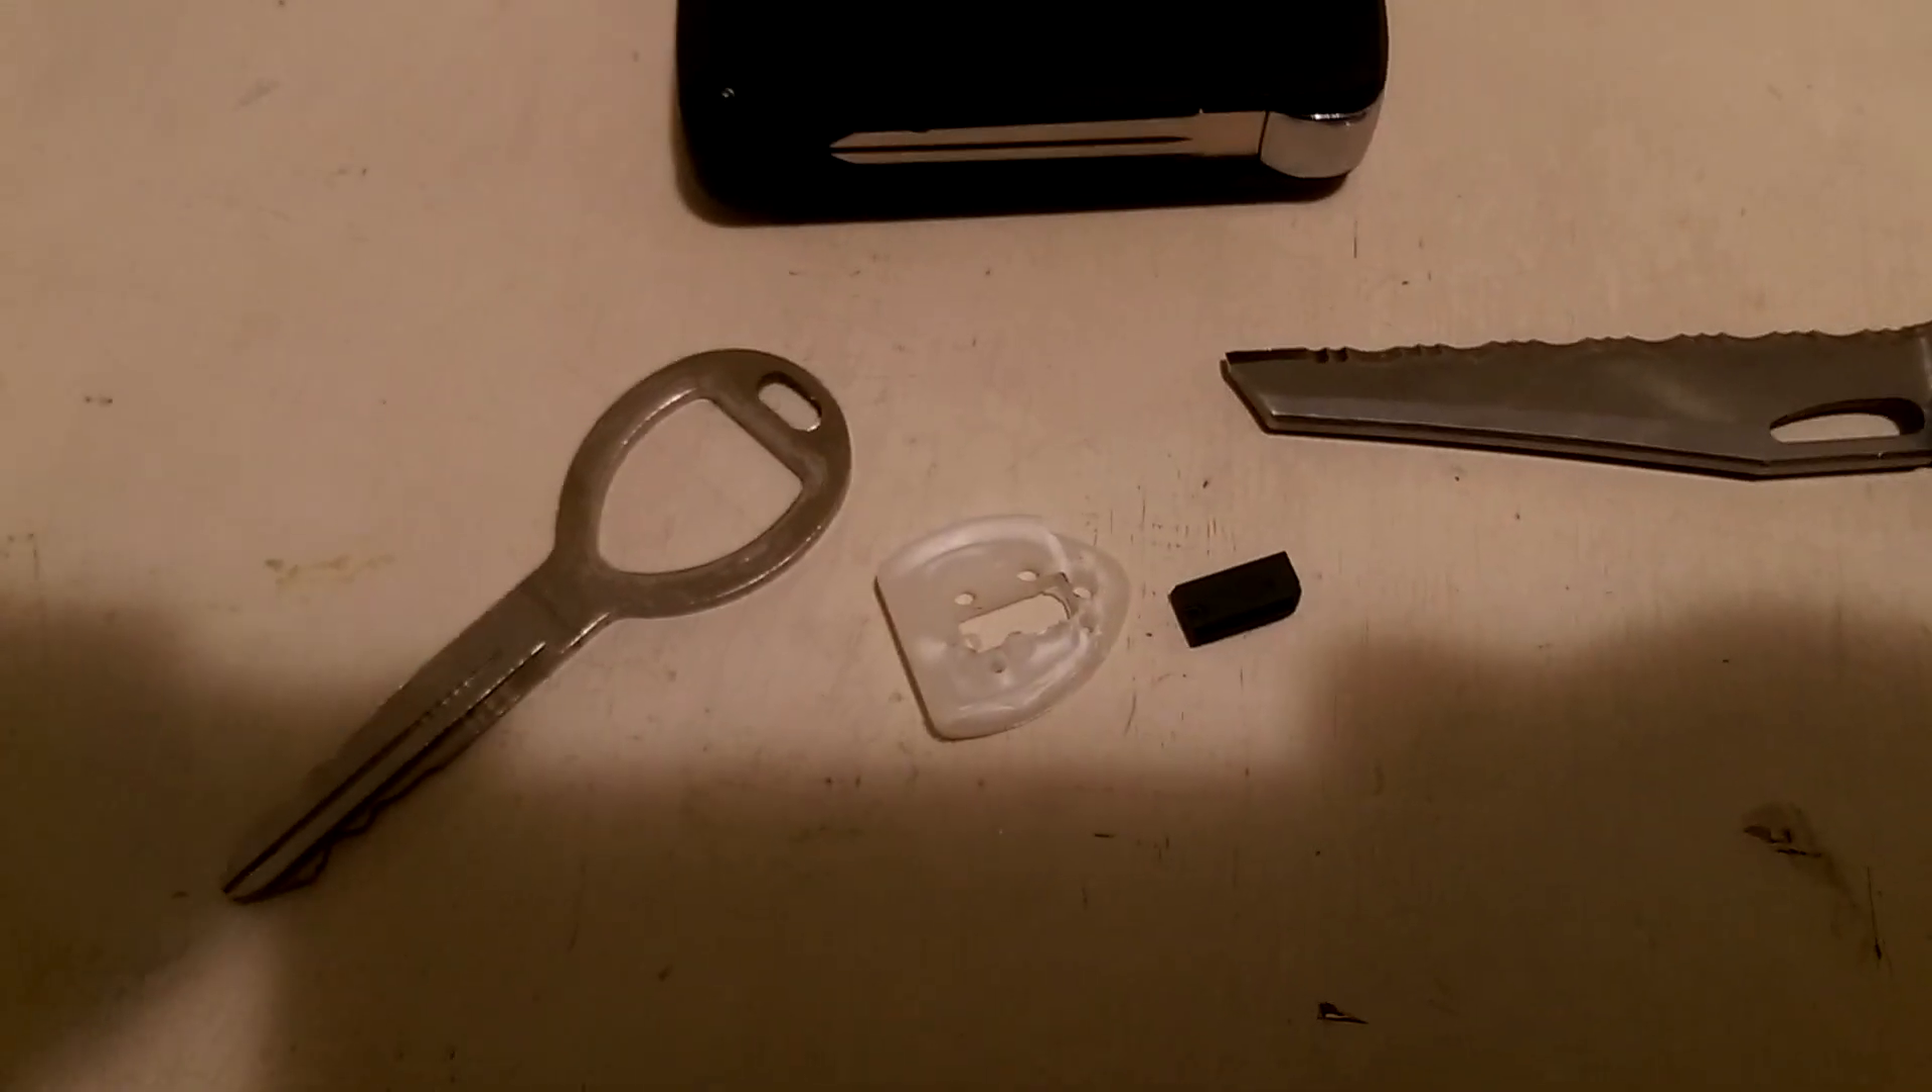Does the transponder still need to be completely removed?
No.